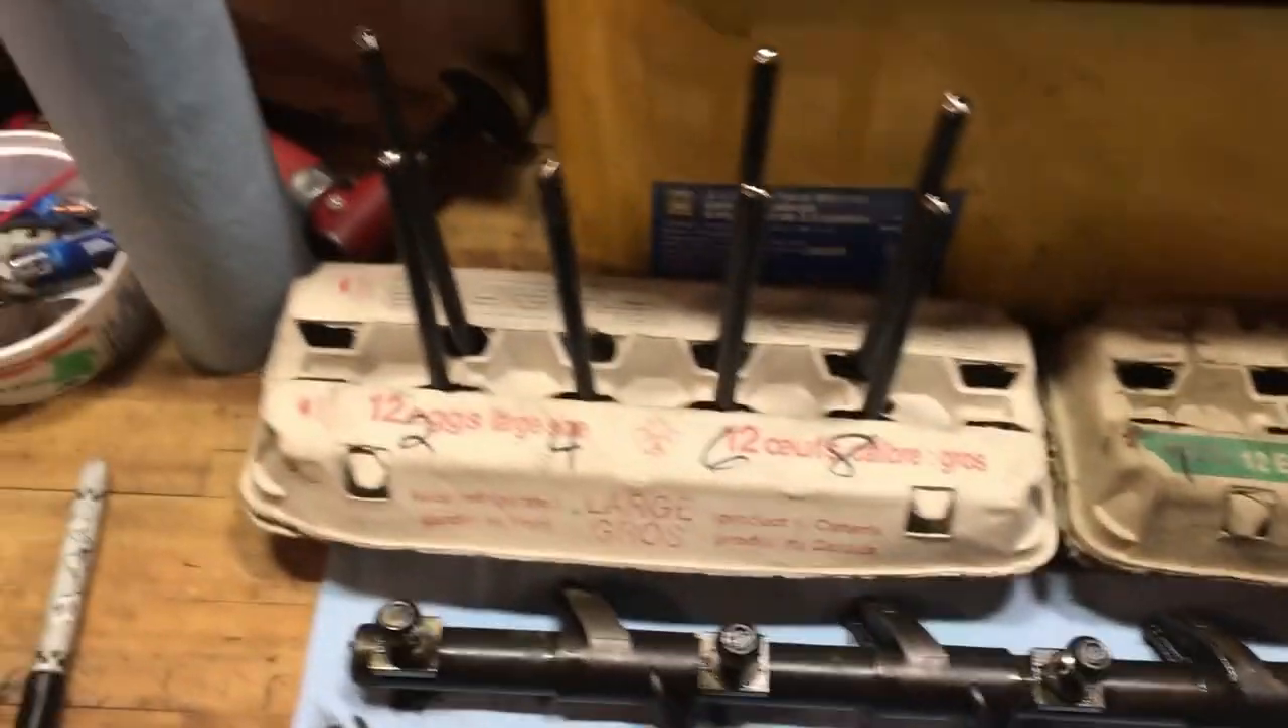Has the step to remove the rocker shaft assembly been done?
Yes.